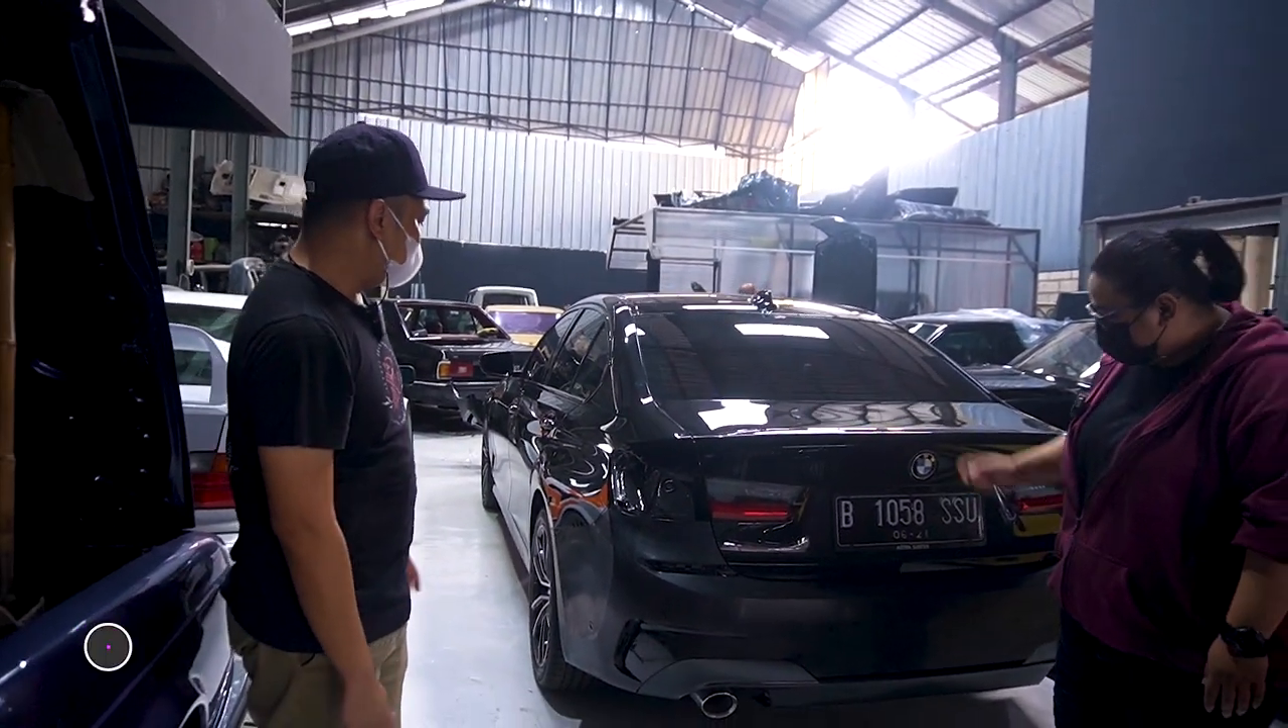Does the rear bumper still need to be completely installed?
No.